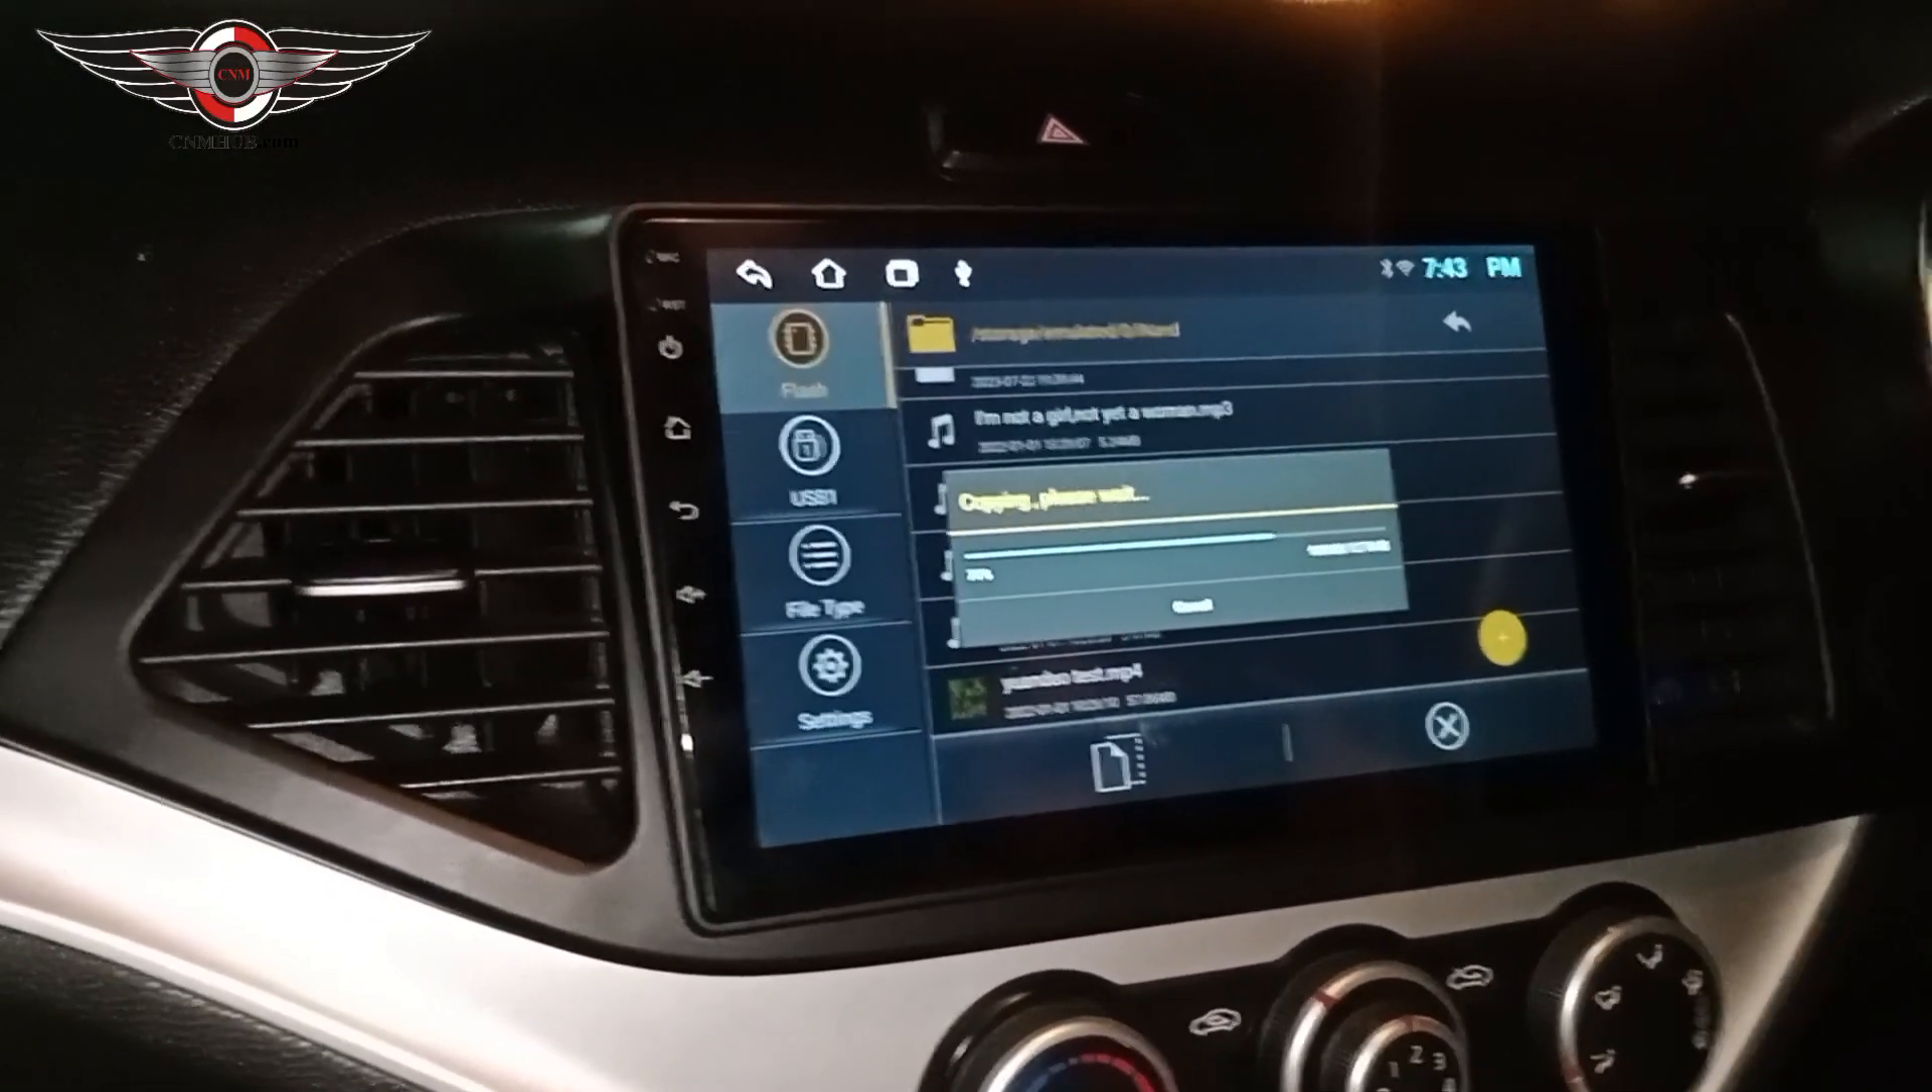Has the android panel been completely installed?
Yes.